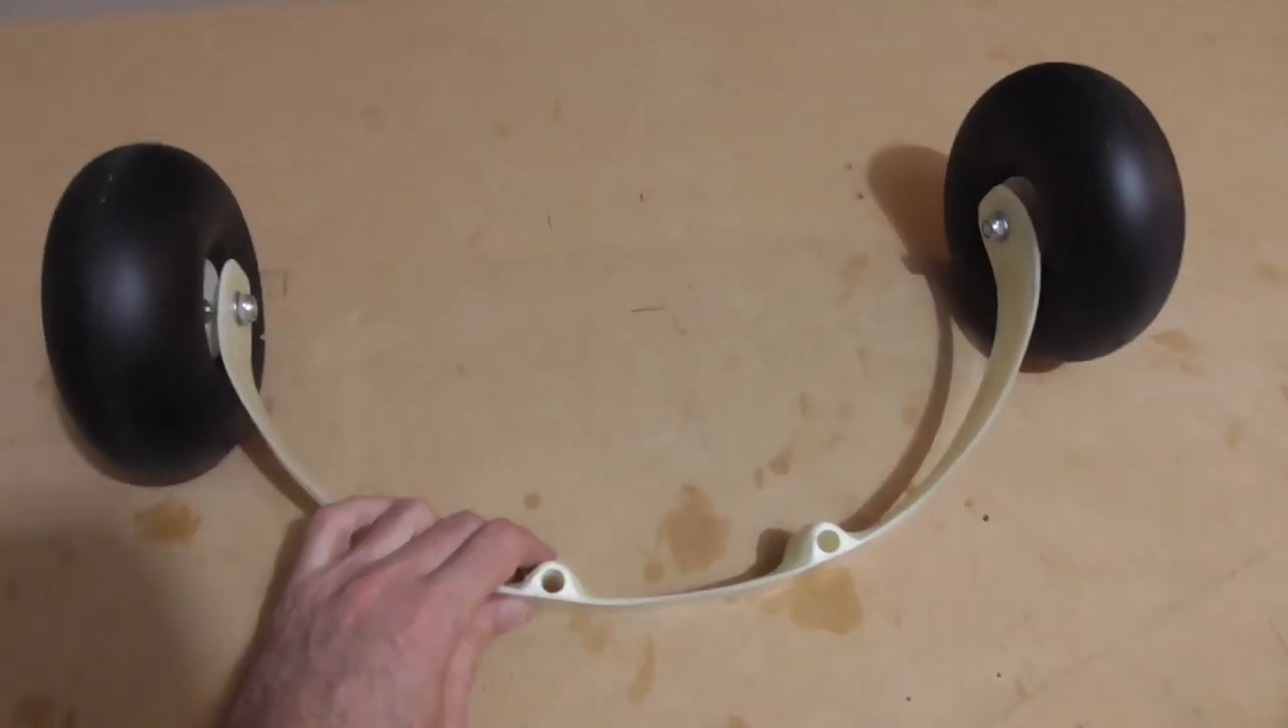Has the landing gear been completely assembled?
Yes.